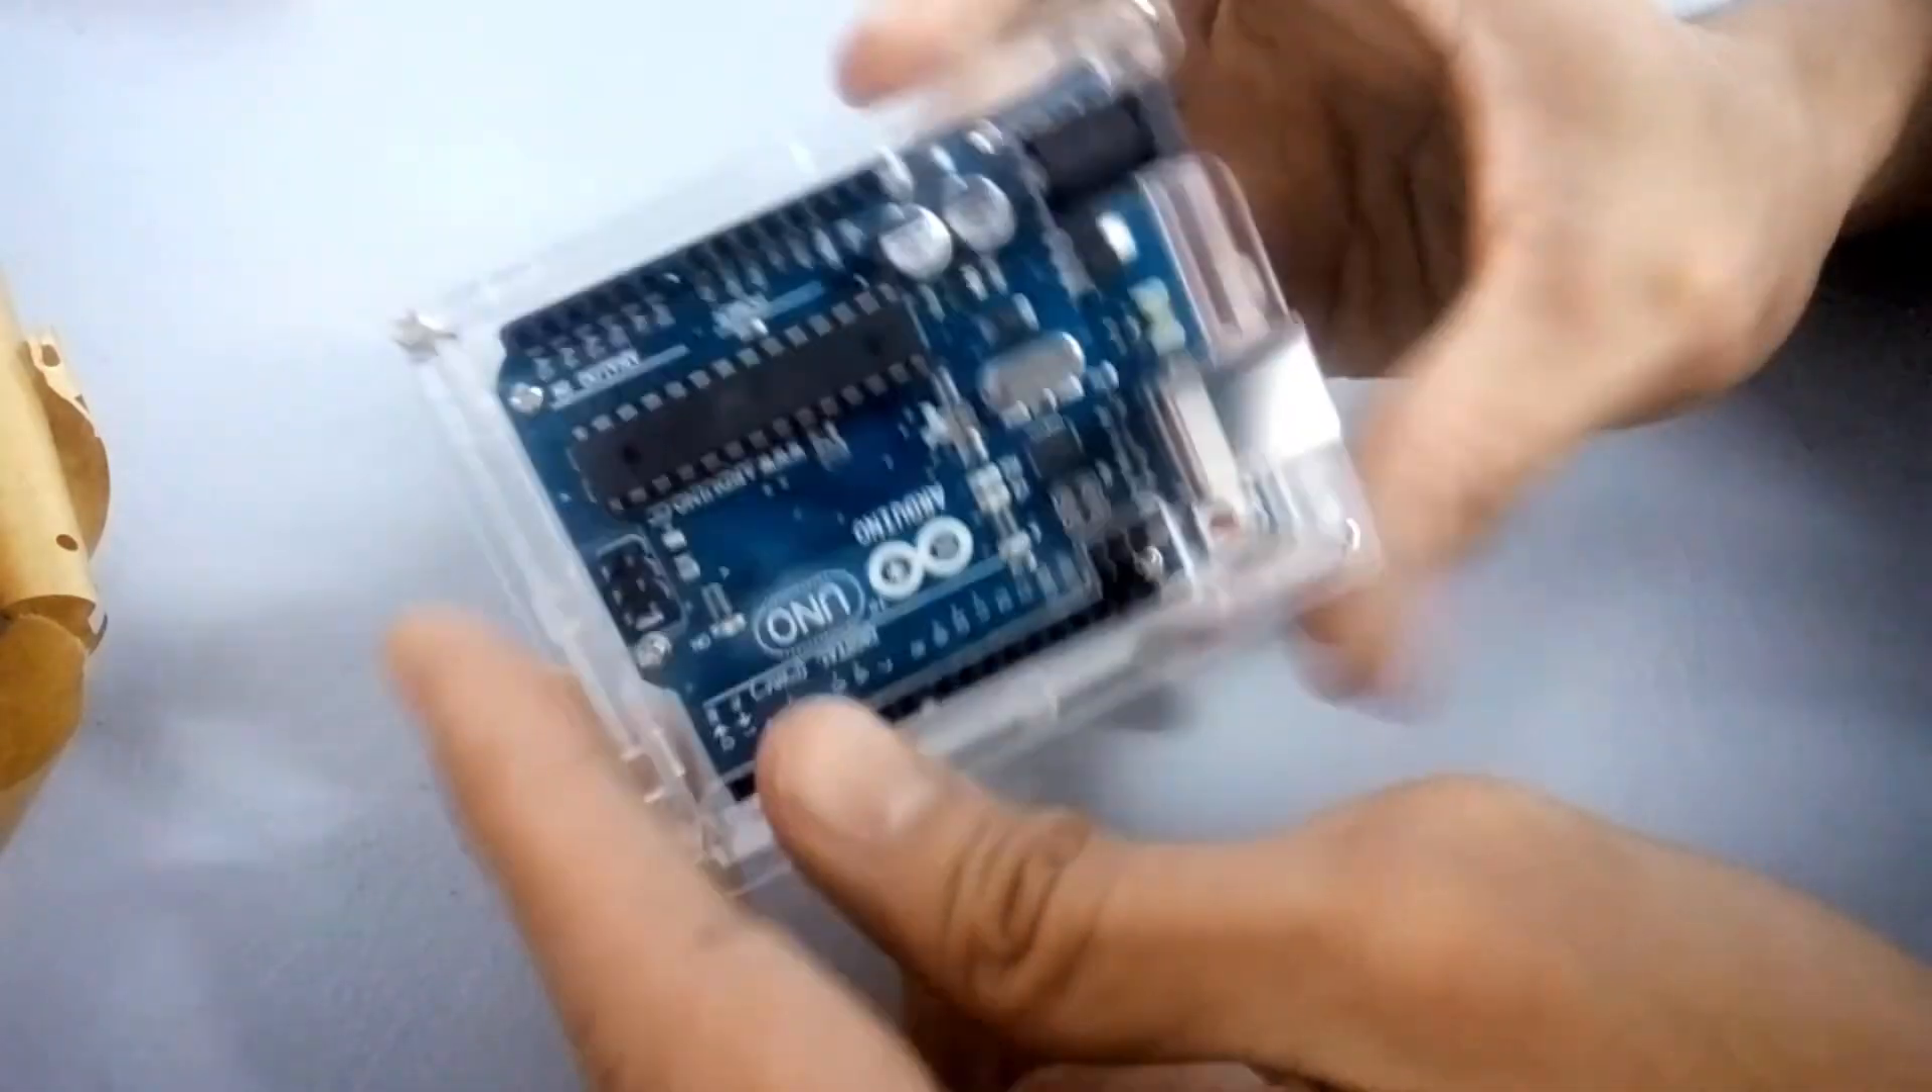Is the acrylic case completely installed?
Yes.